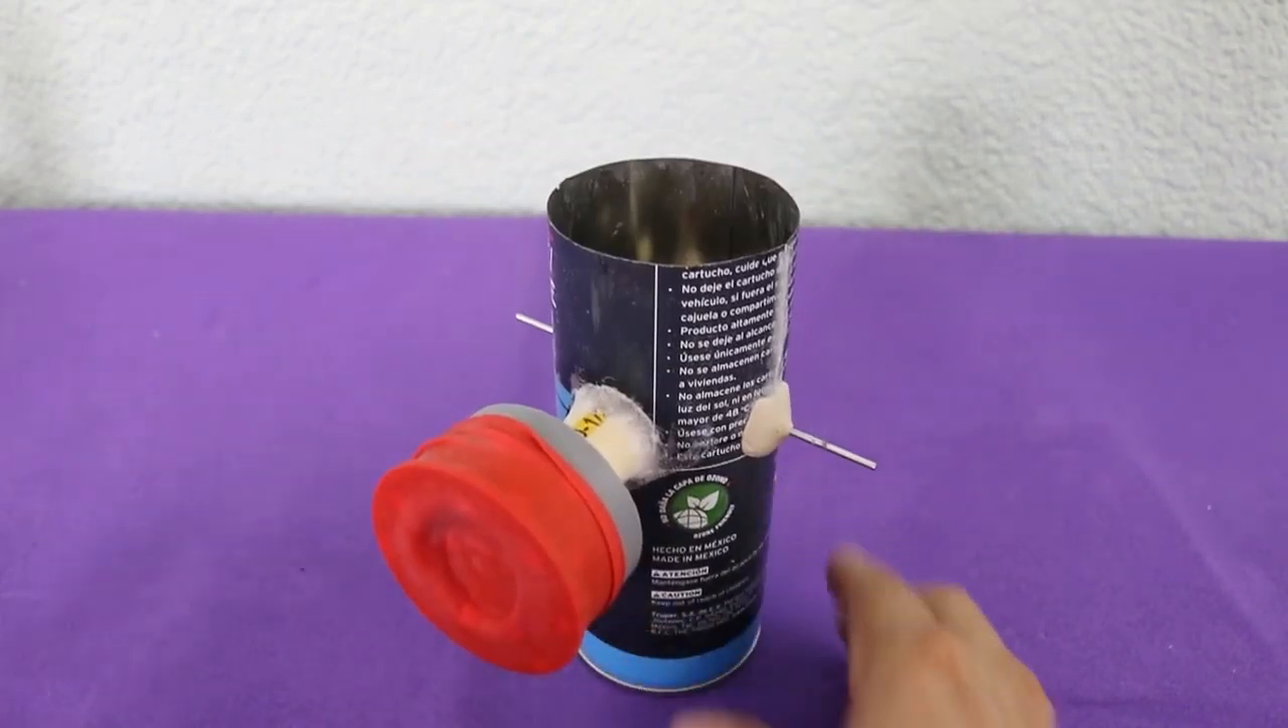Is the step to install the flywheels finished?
No.